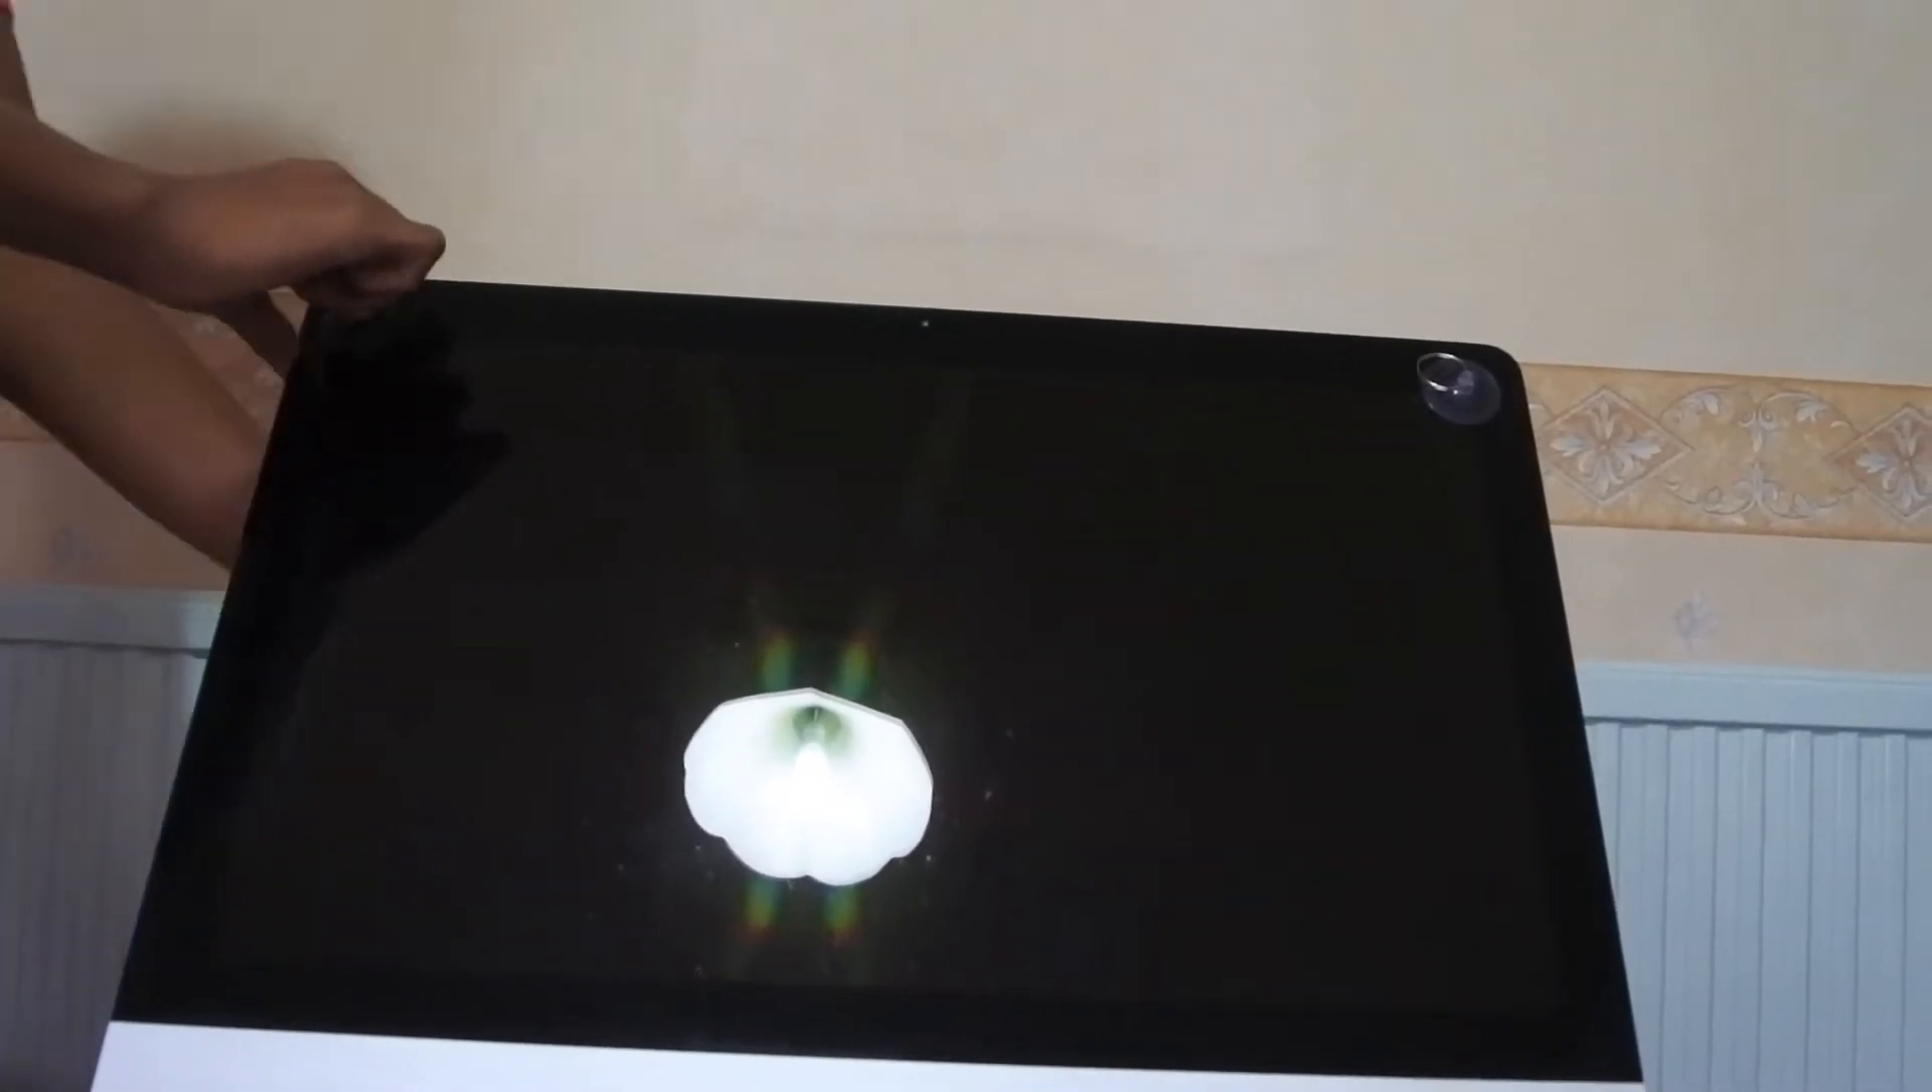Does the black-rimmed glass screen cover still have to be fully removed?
Yes.